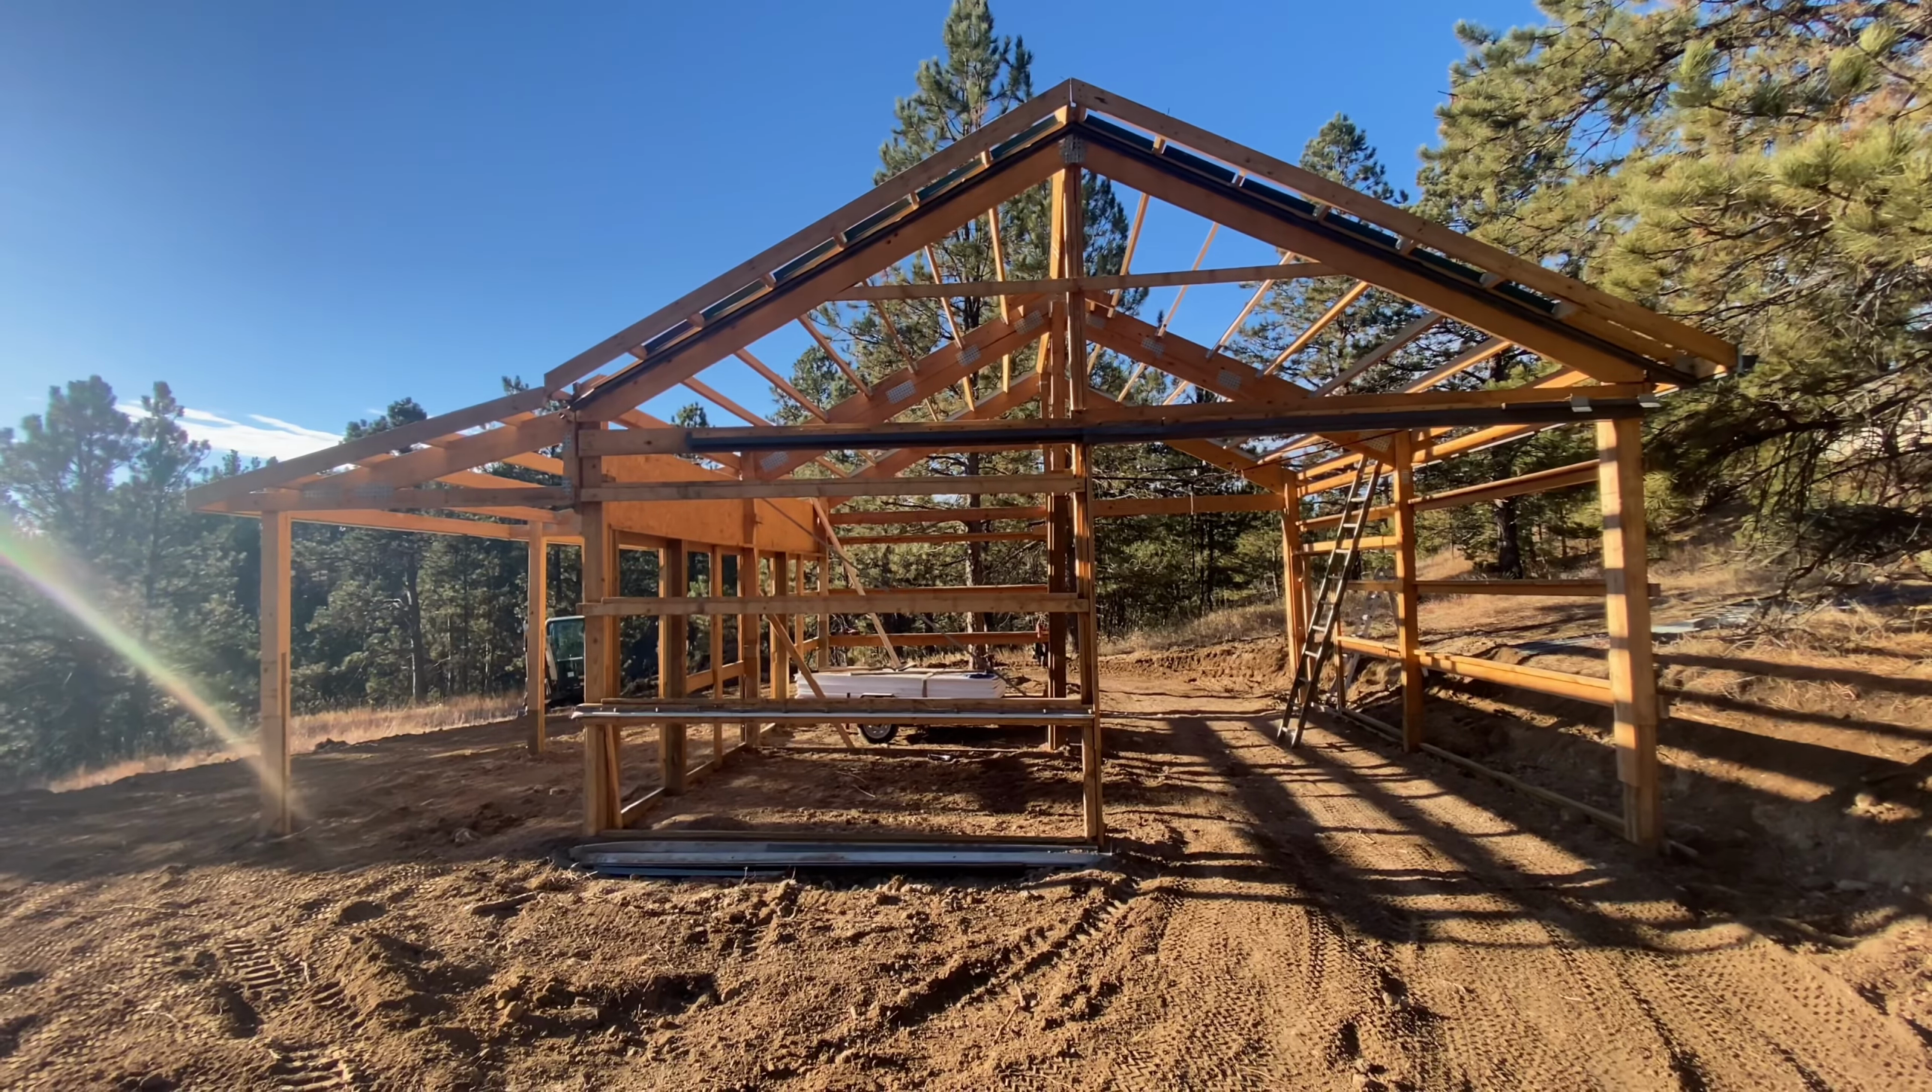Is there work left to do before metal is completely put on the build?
Yes.